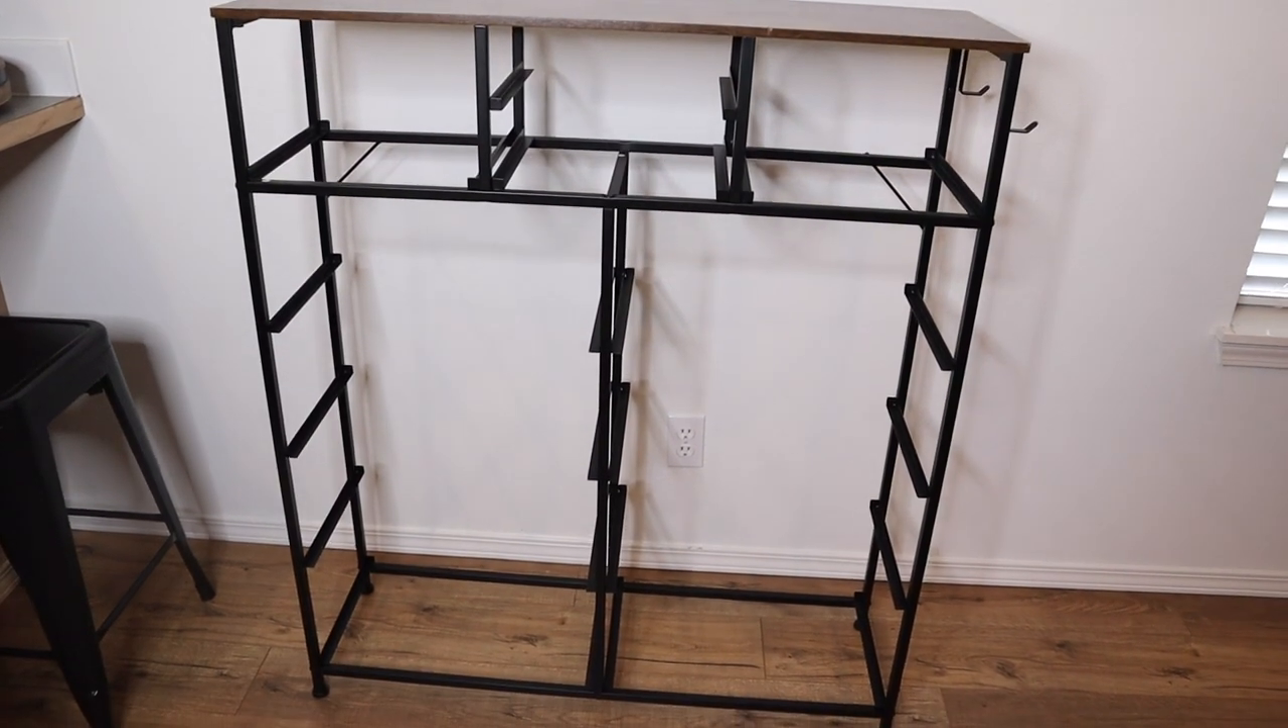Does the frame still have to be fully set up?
No.